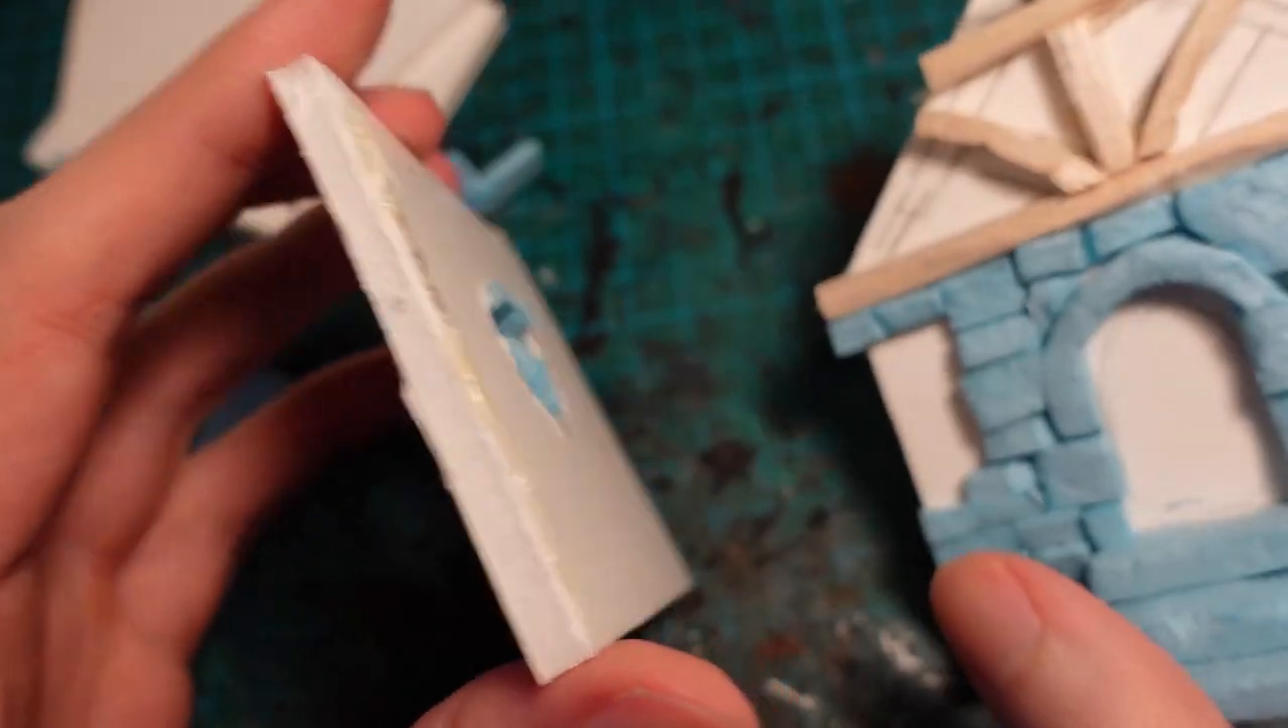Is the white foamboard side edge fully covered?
No.